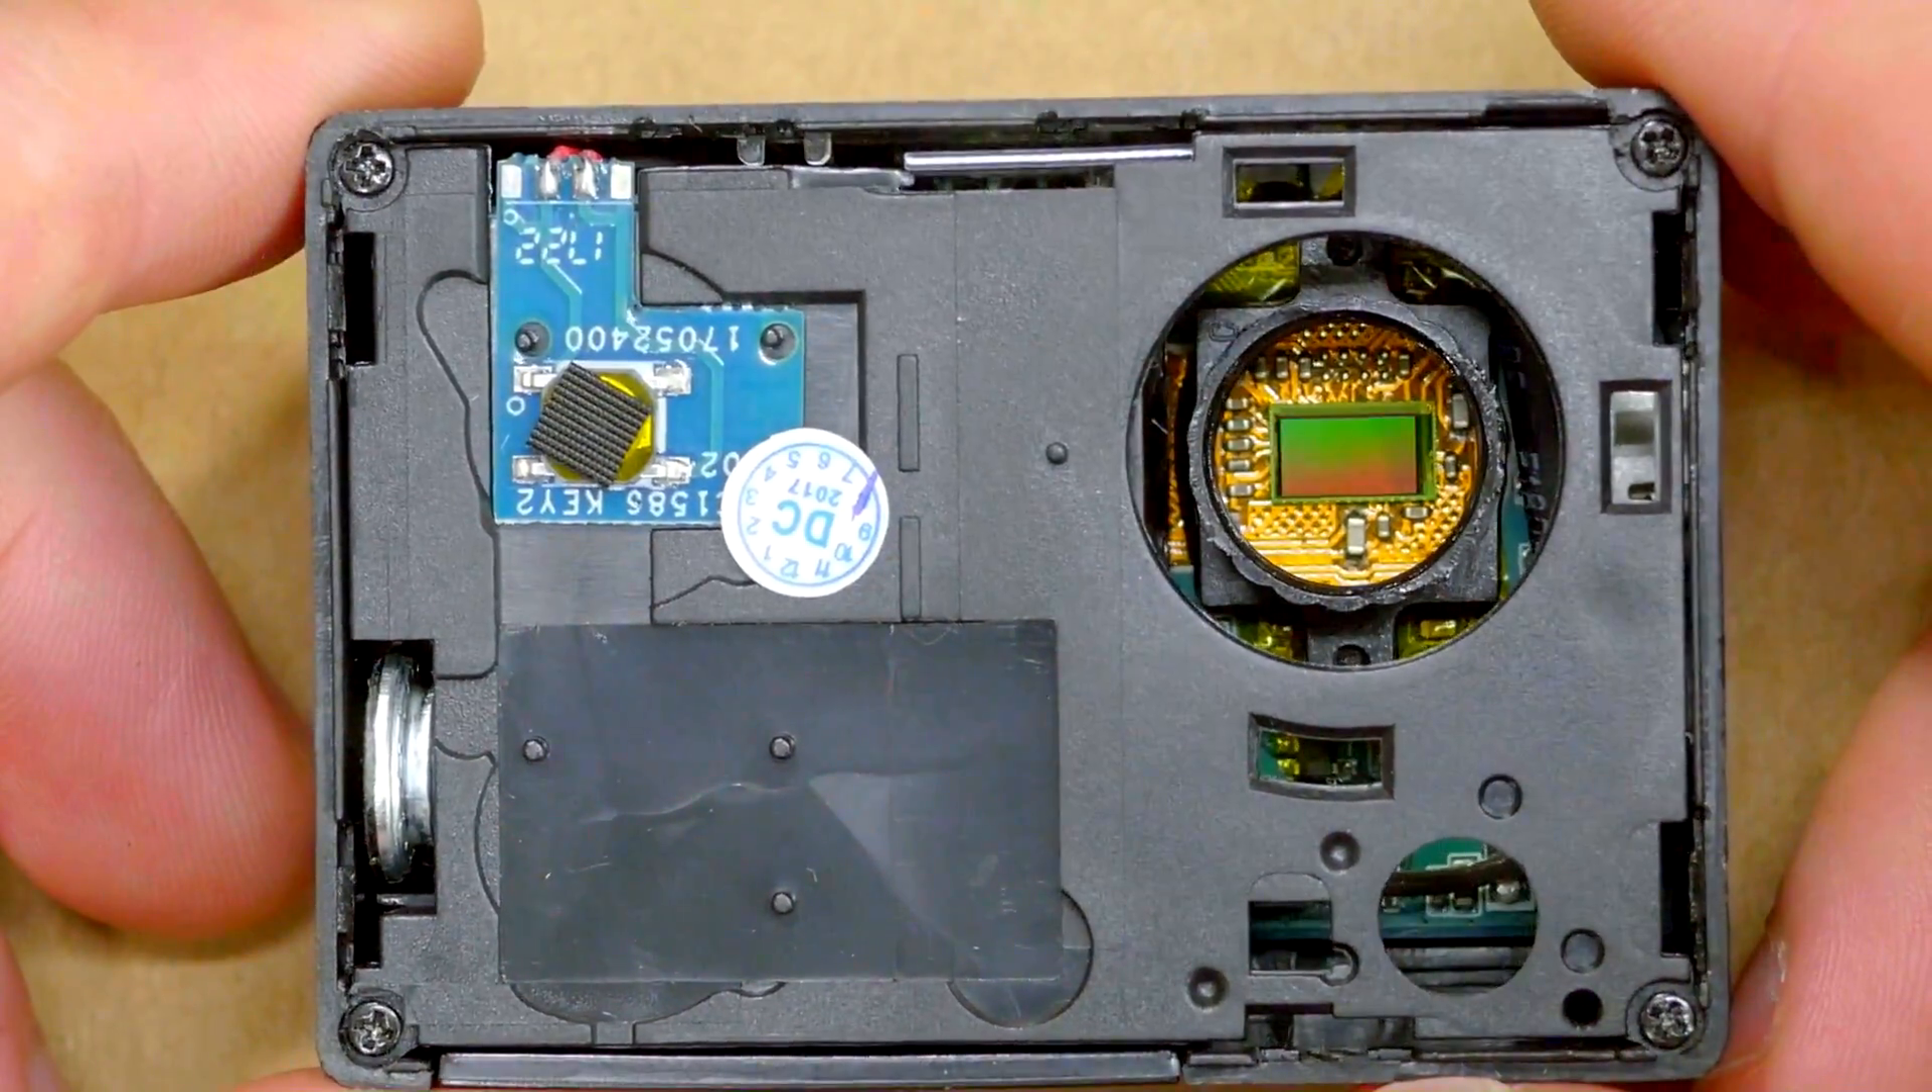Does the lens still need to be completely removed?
No.